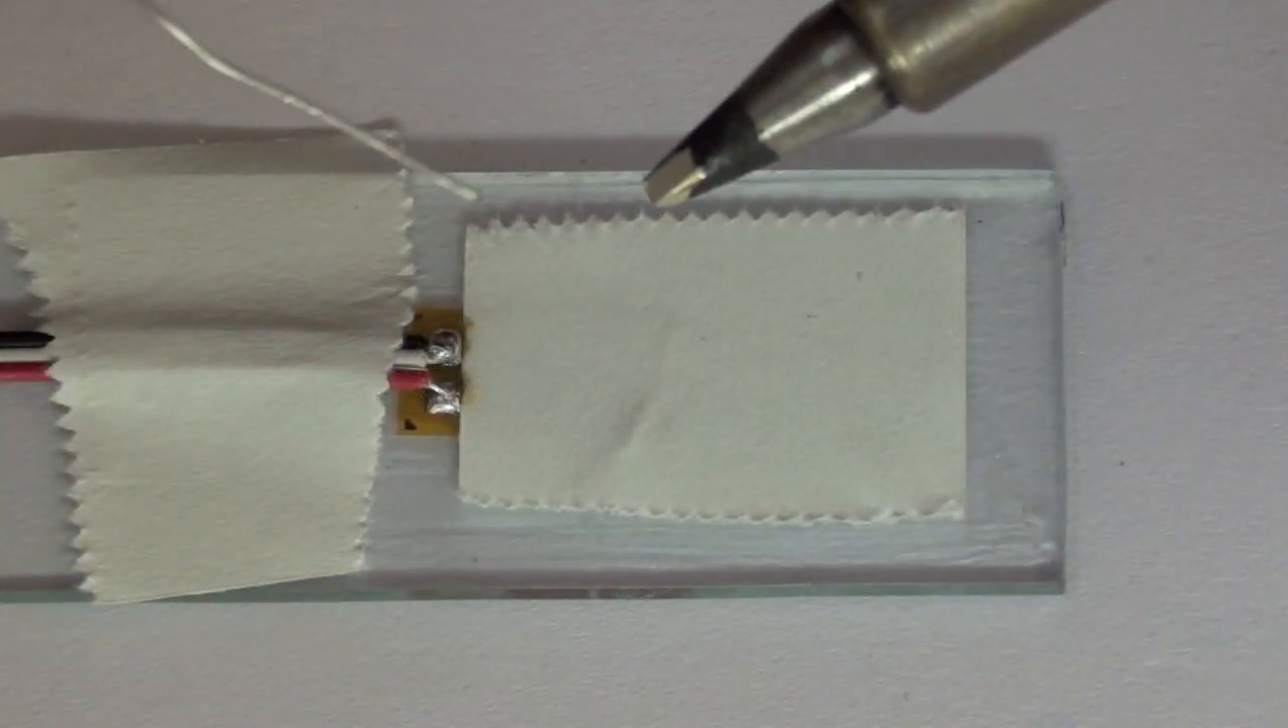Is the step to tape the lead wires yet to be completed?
No.